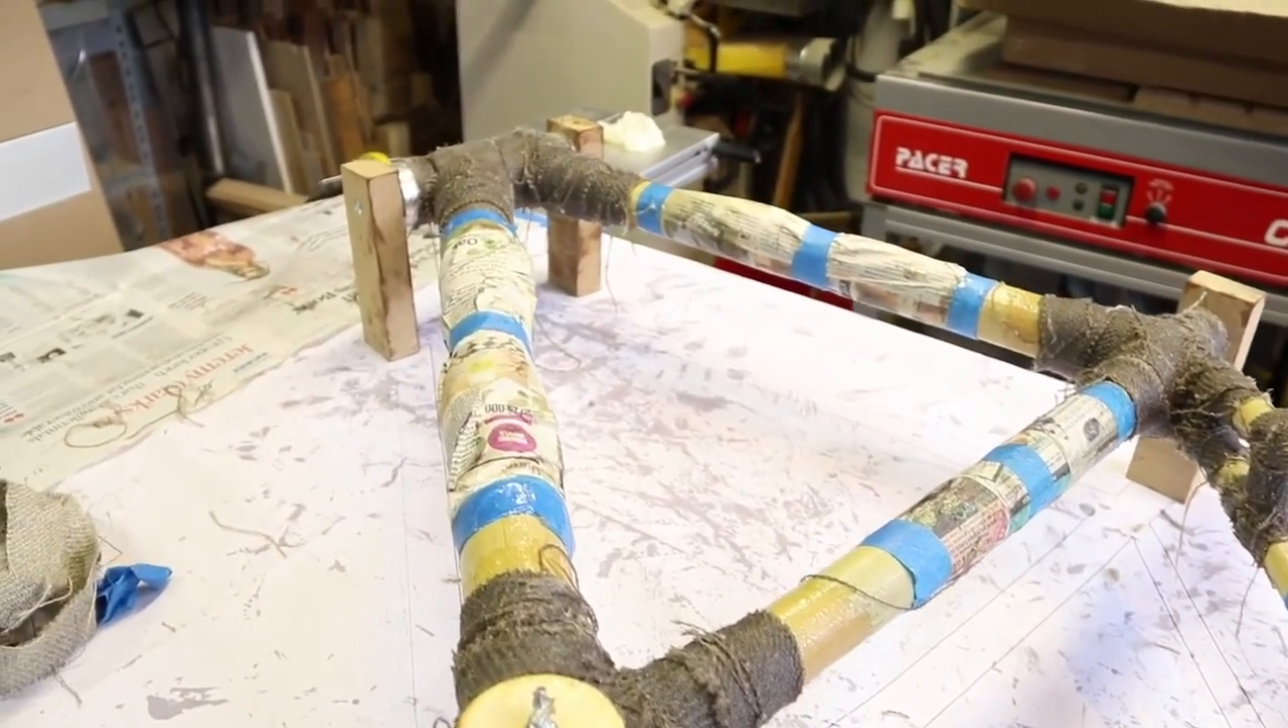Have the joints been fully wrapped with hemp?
Yes.